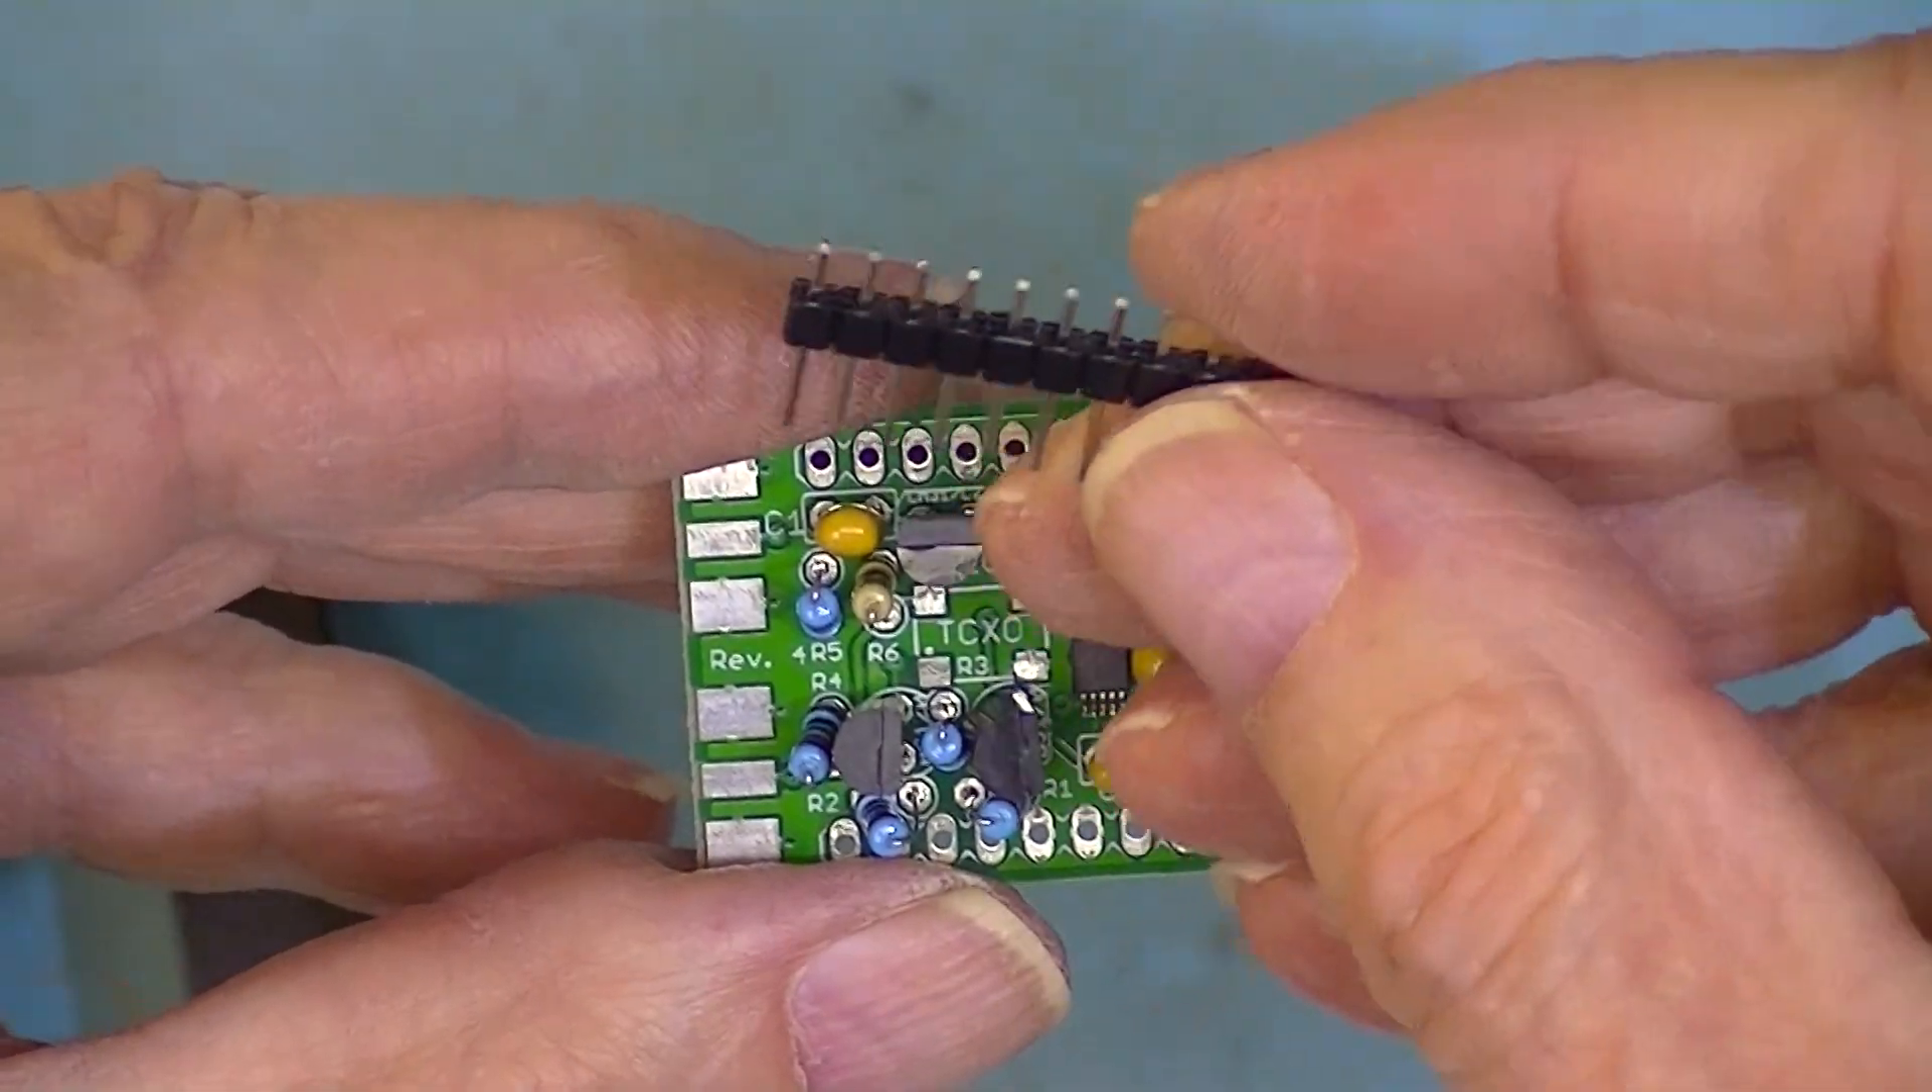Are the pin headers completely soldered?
No.